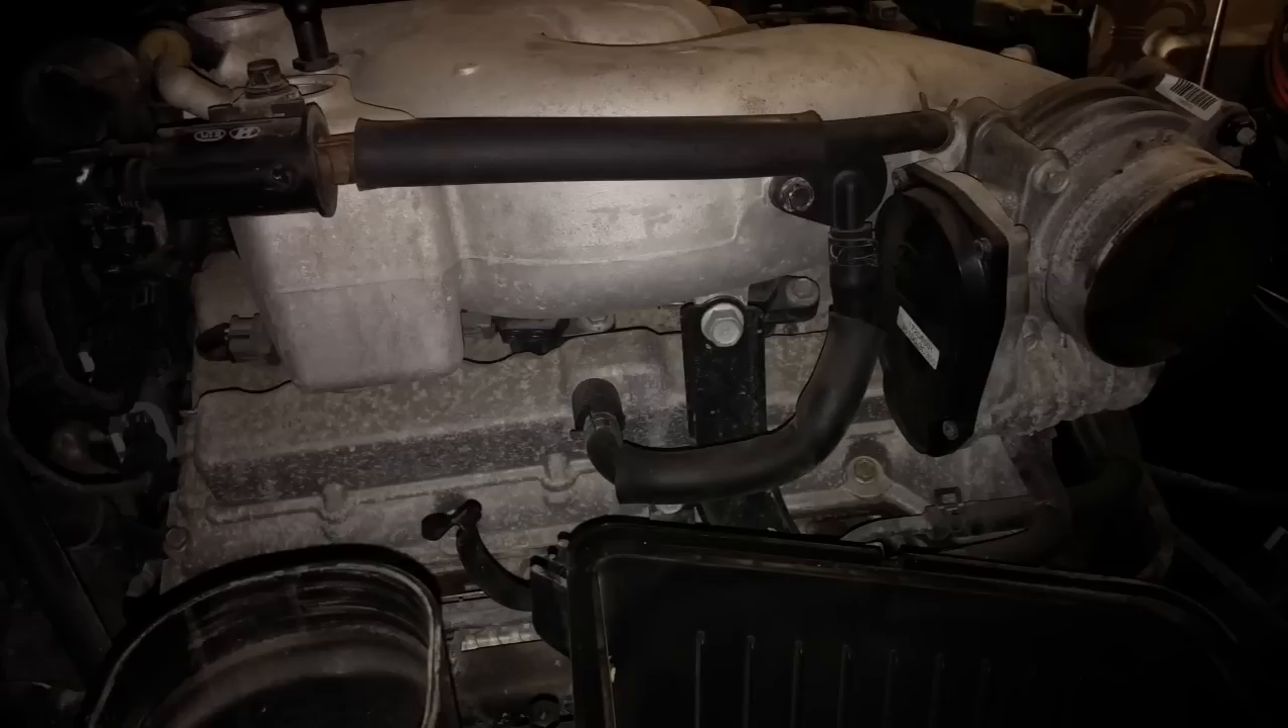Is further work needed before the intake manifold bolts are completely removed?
Yes.